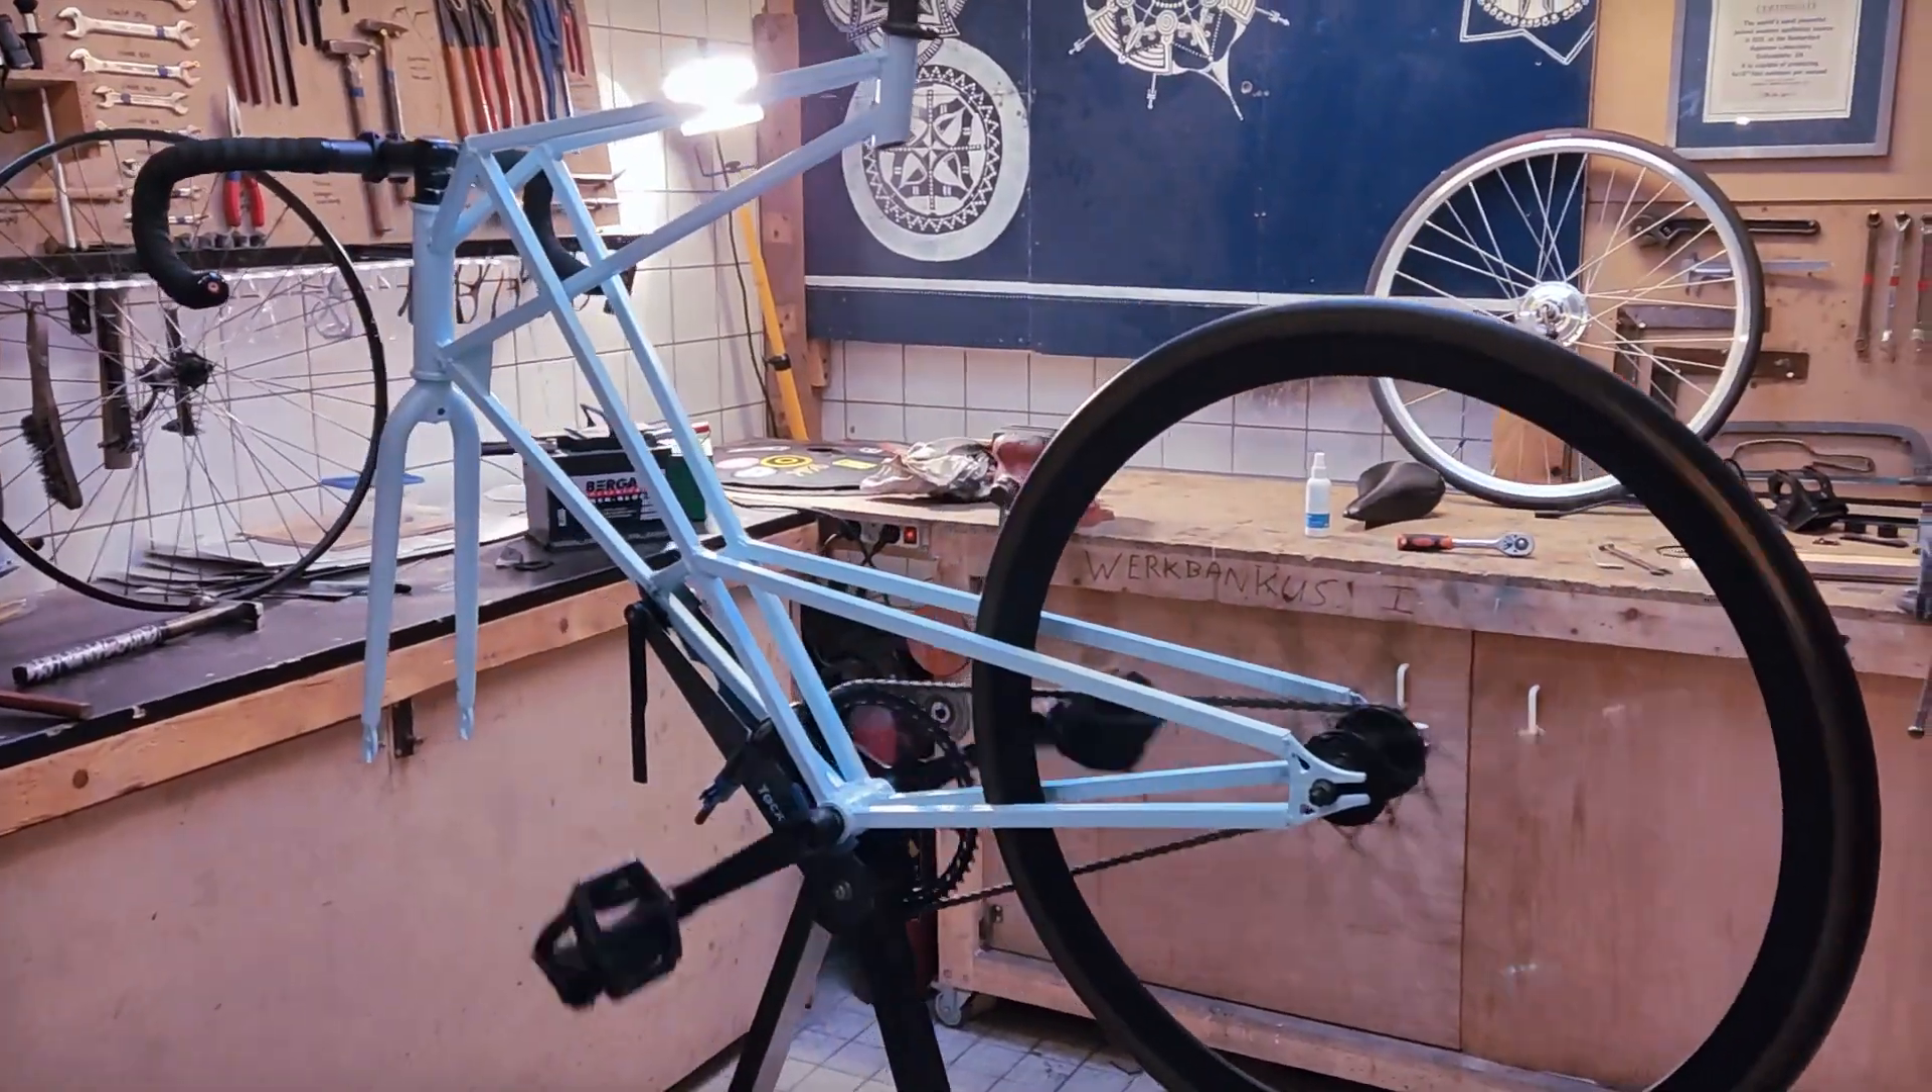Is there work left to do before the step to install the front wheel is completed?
Yes.